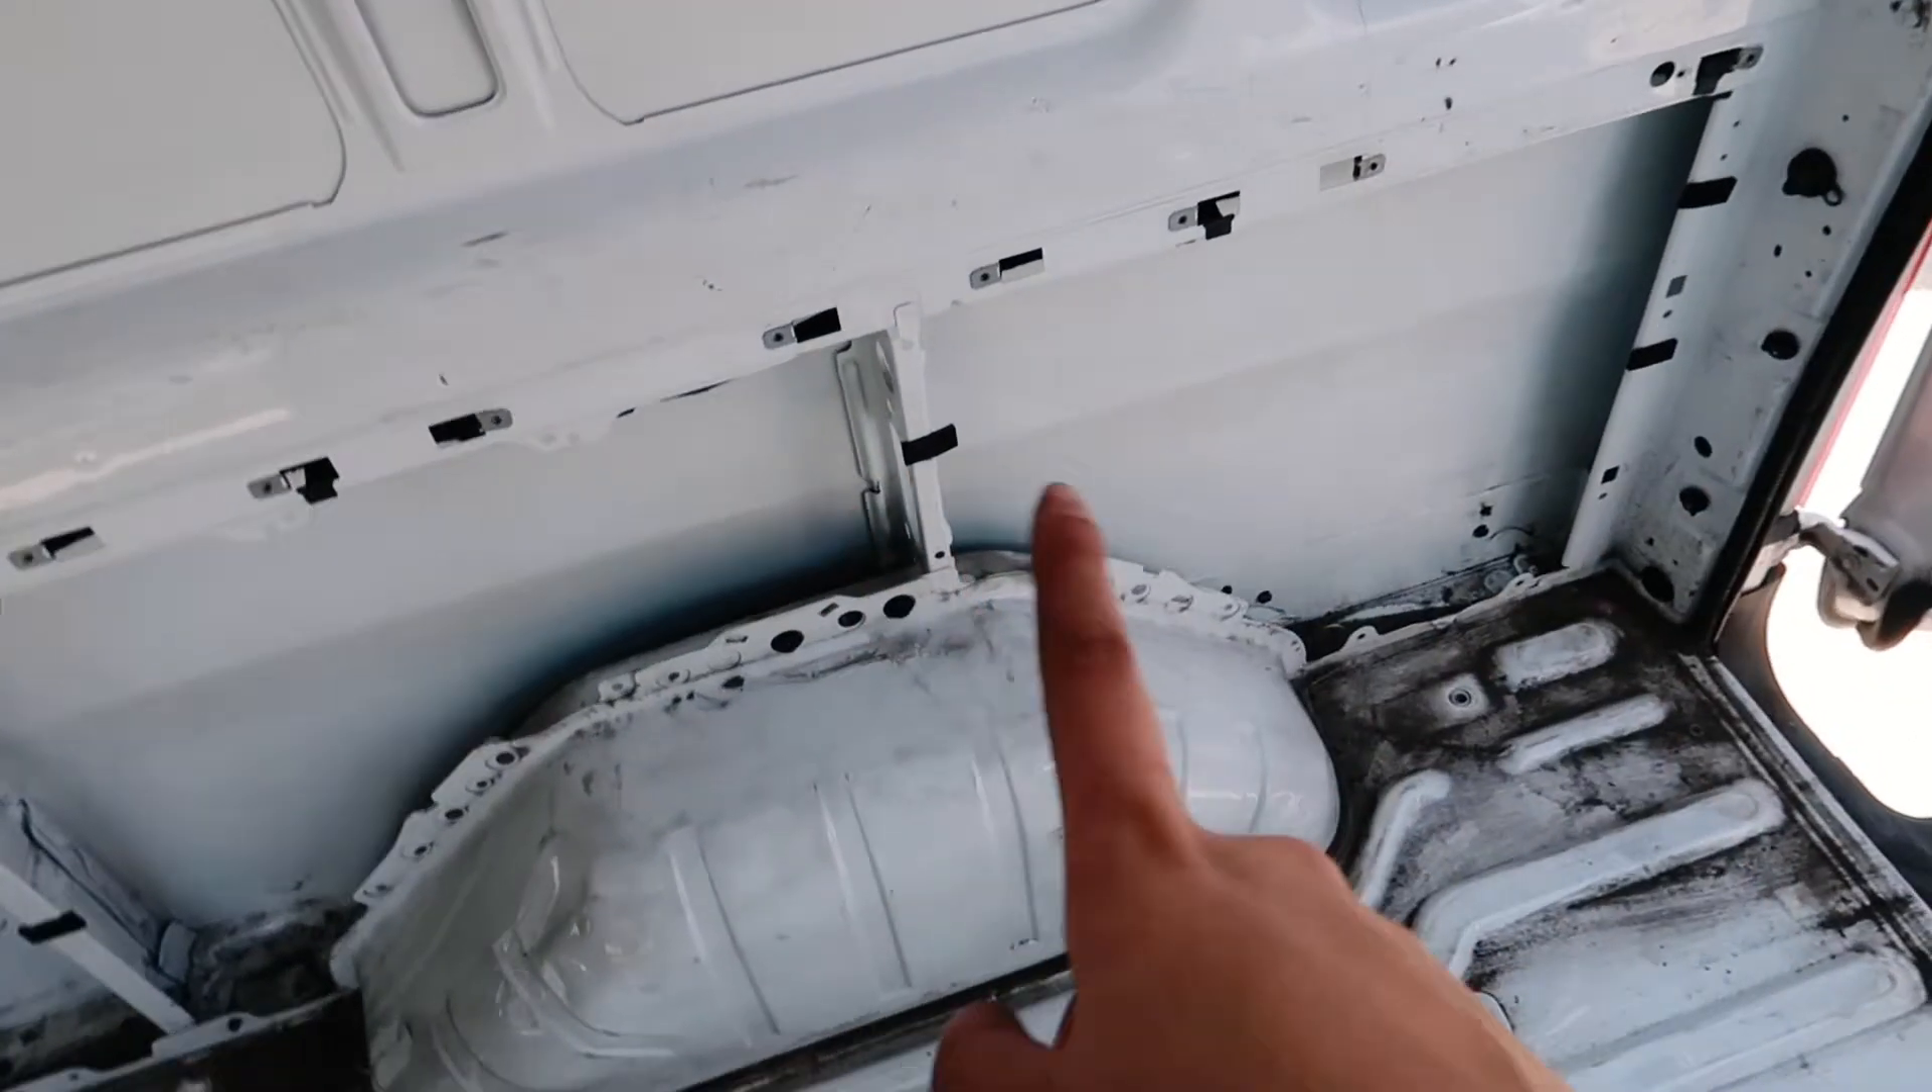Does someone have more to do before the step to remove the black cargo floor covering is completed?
No.